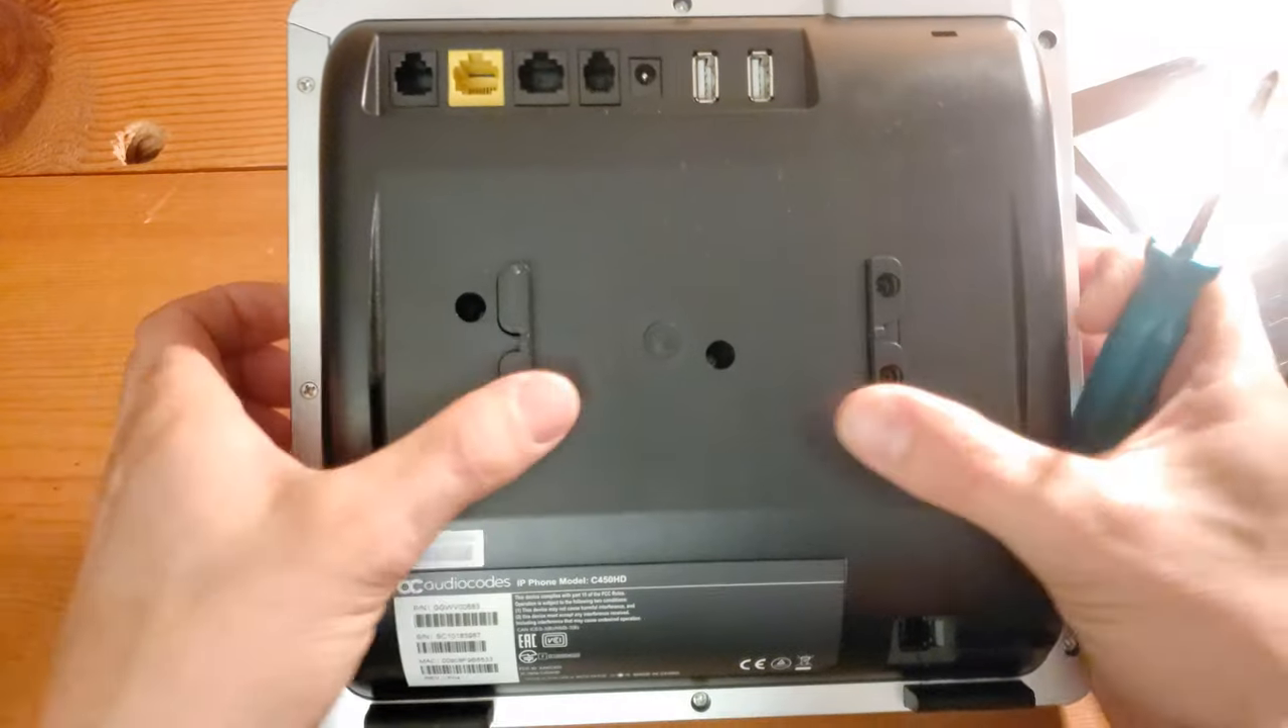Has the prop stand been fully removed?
Yes.